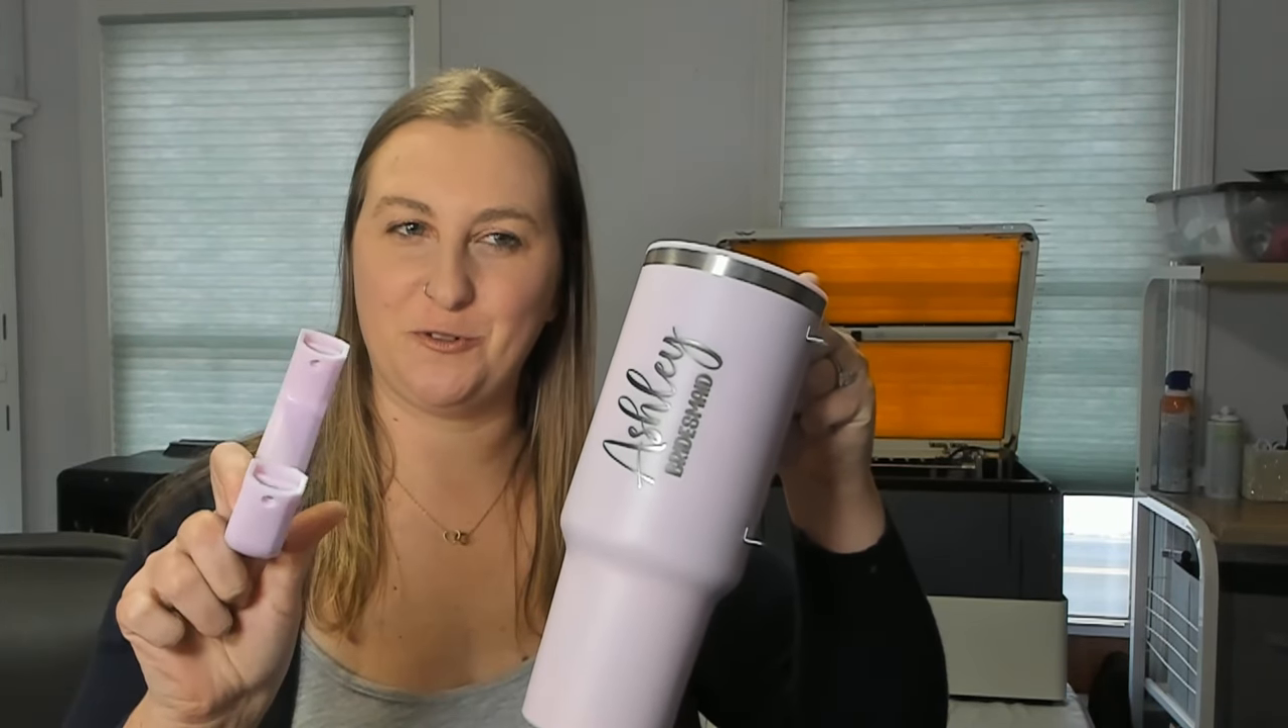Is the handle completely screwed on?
No.